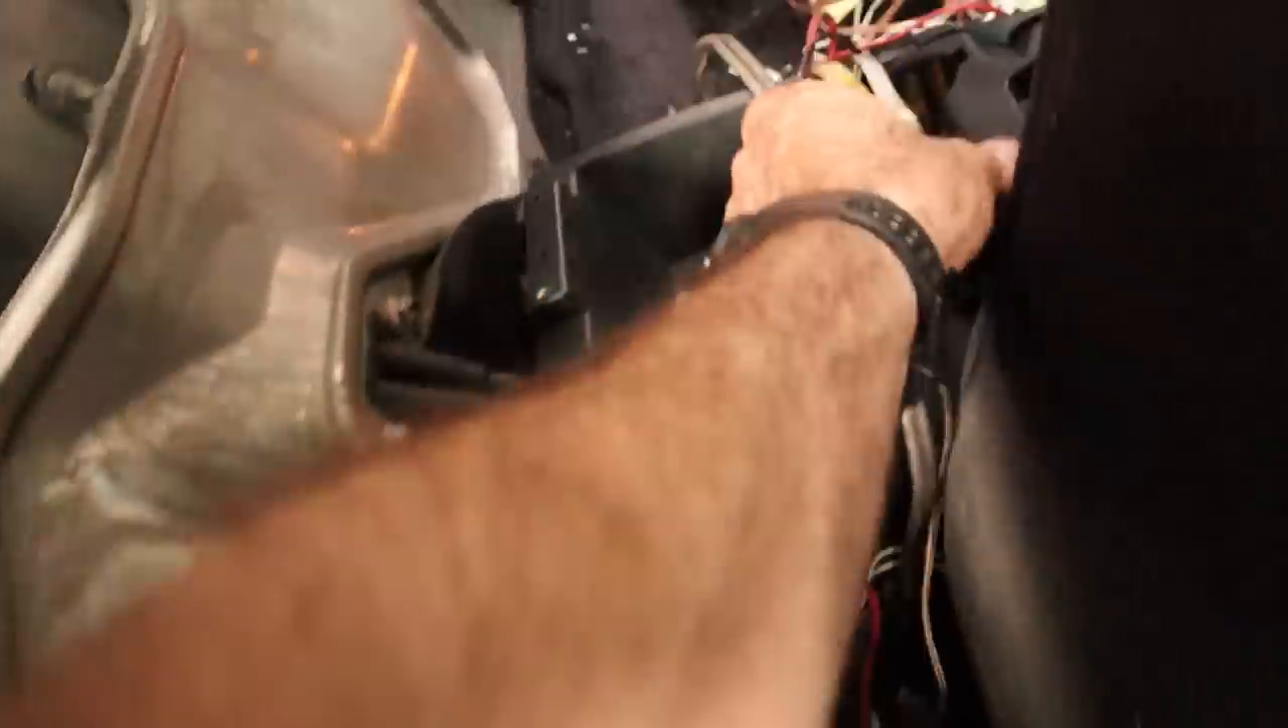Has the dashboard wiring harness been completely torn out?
No.